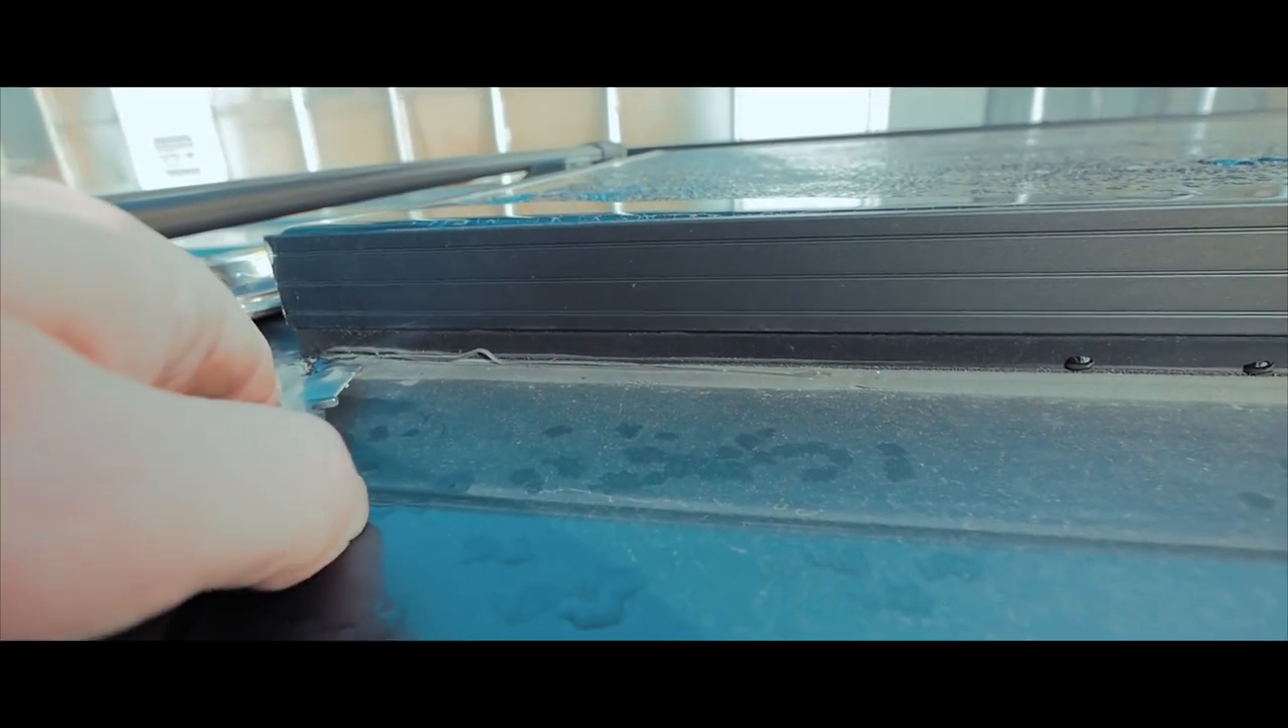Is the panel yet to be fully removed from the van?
Yes.